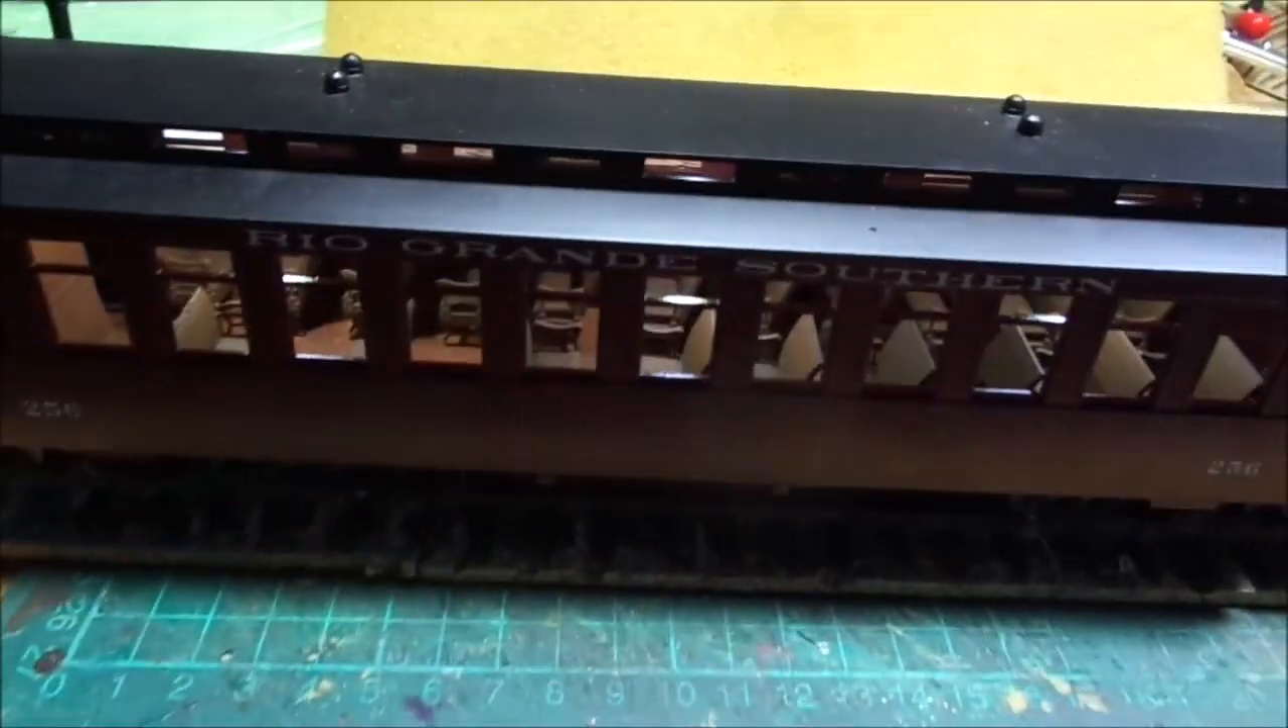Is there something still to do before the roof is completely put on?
No.